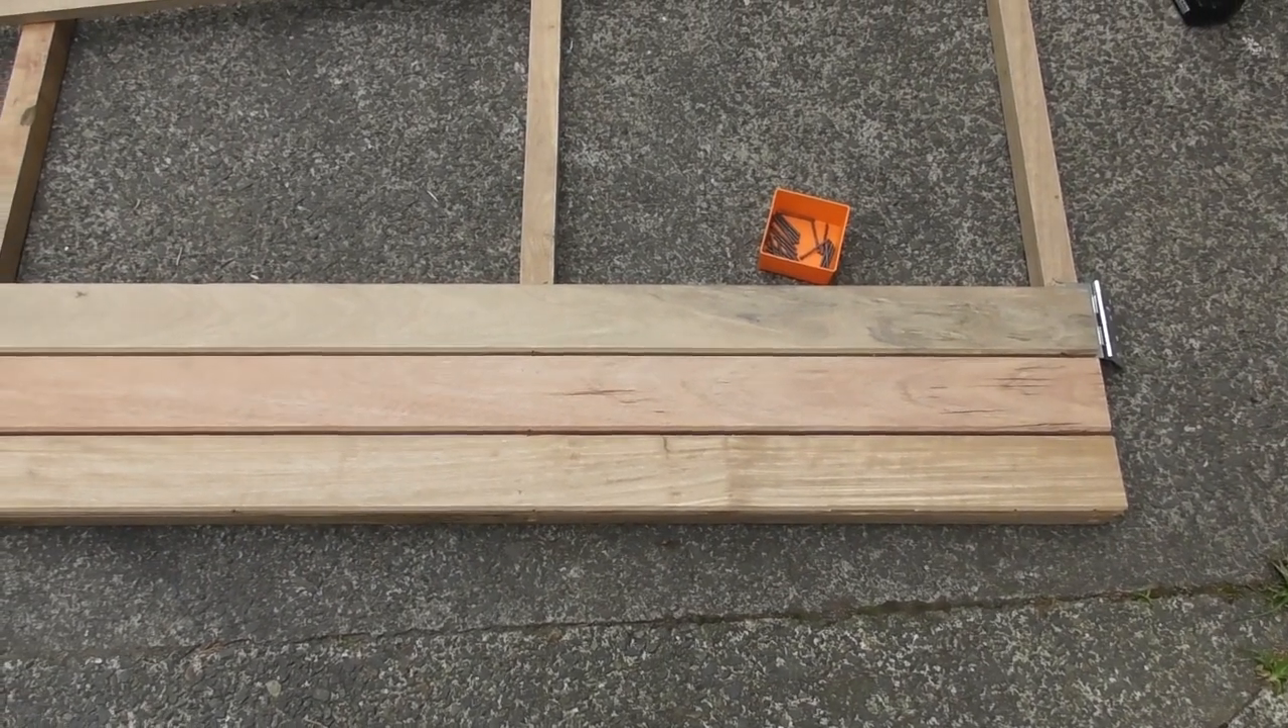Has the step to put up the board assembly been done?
No.